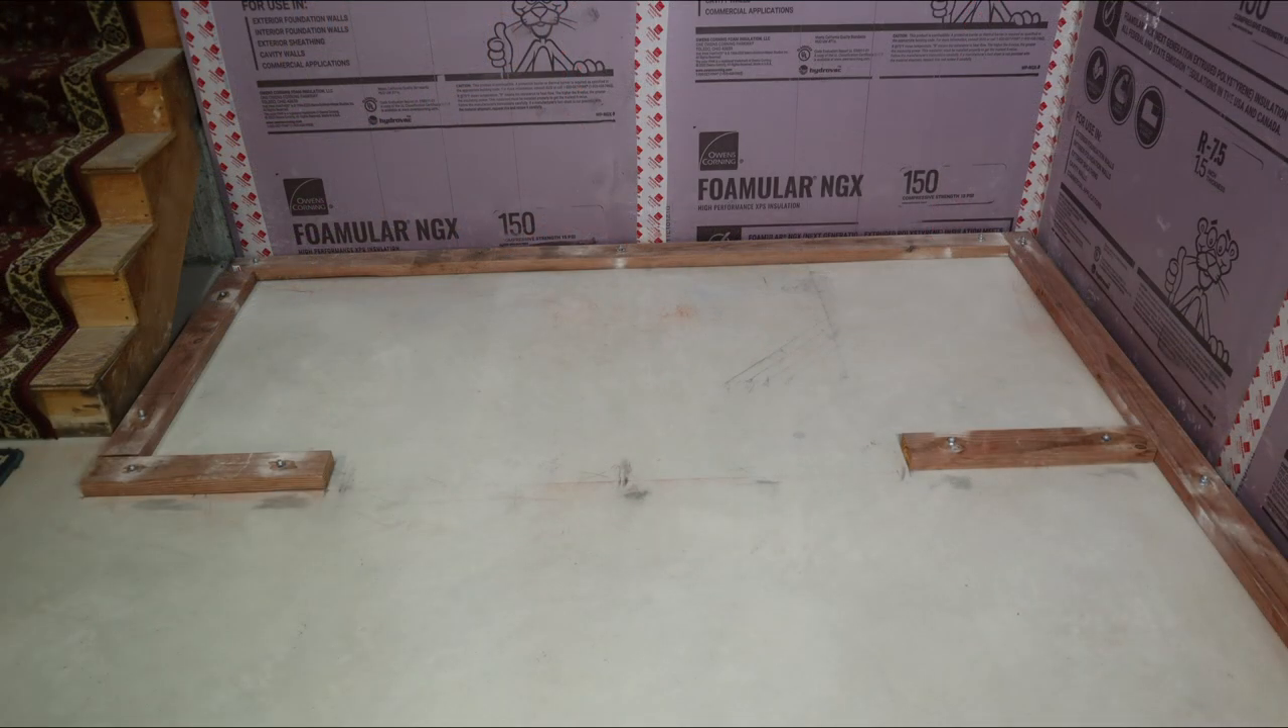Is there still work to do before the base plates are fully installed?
No.